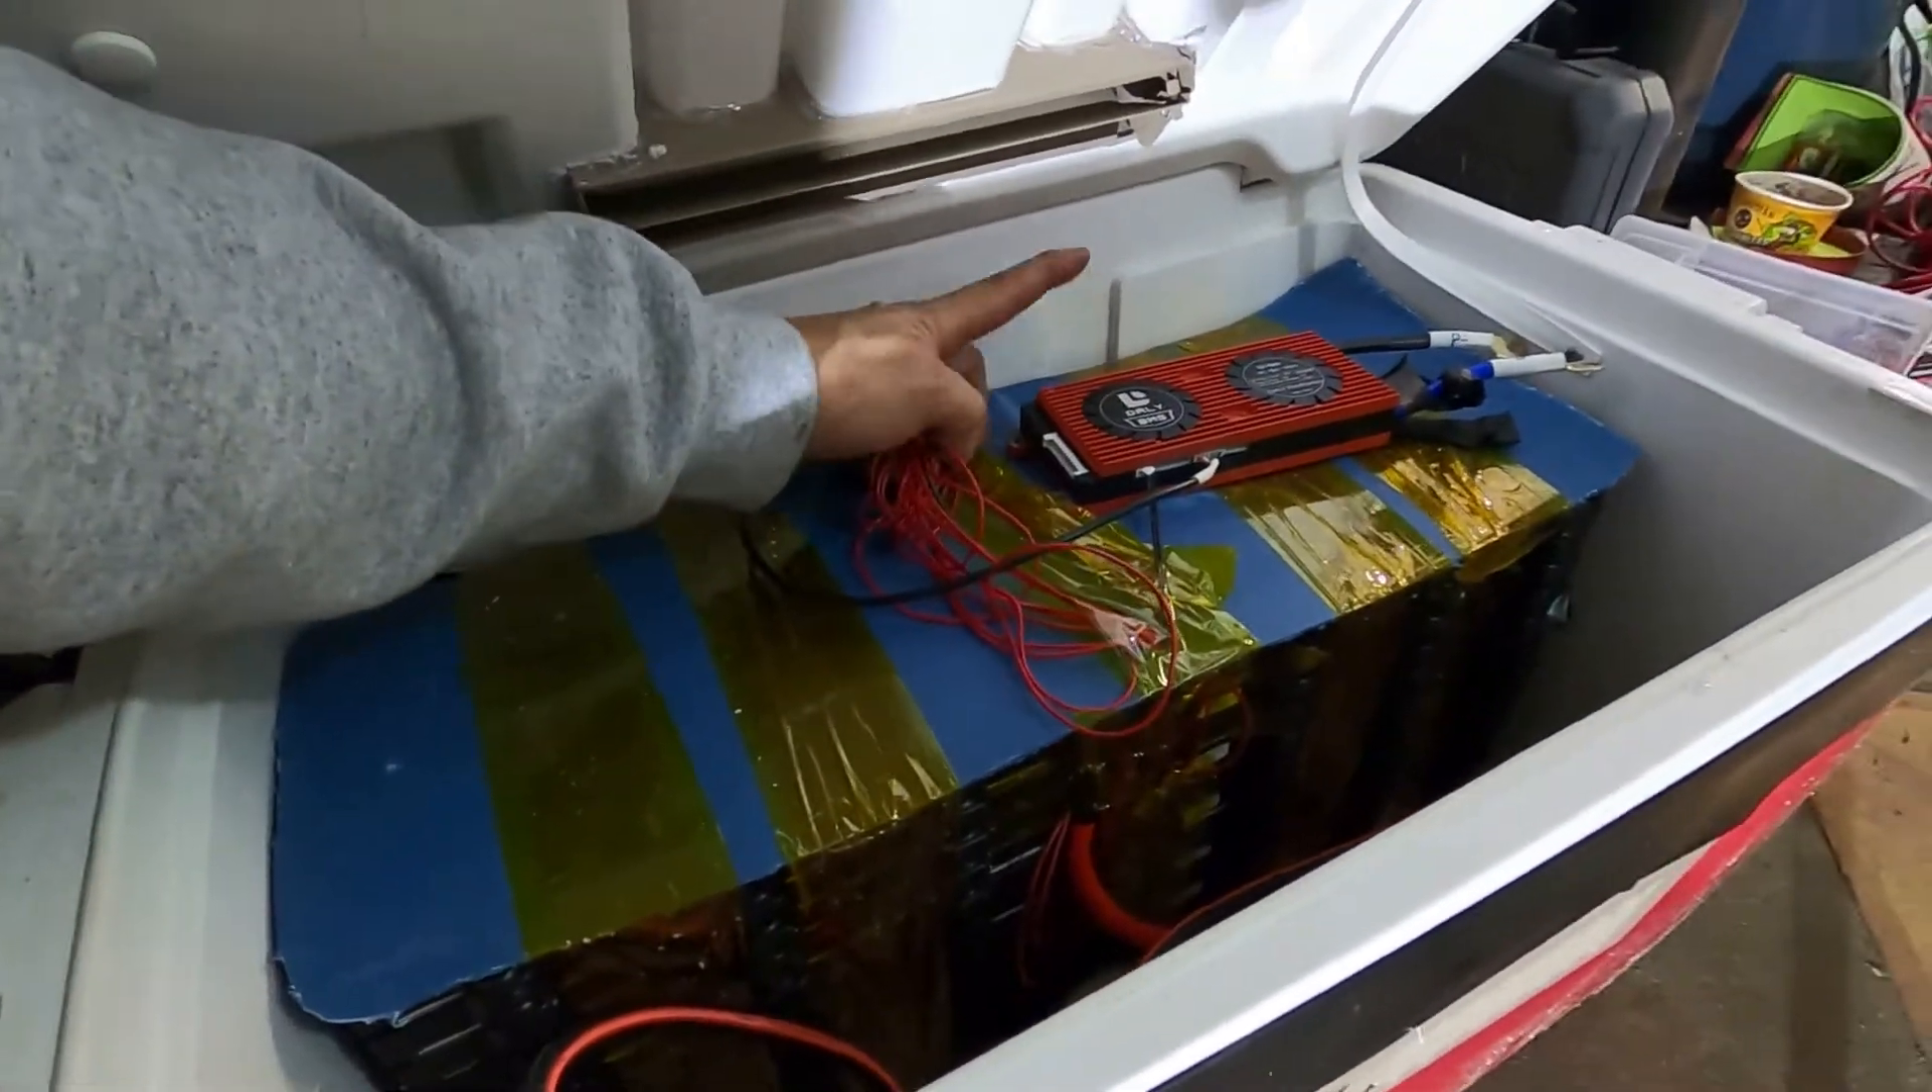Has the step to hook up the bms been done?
No.